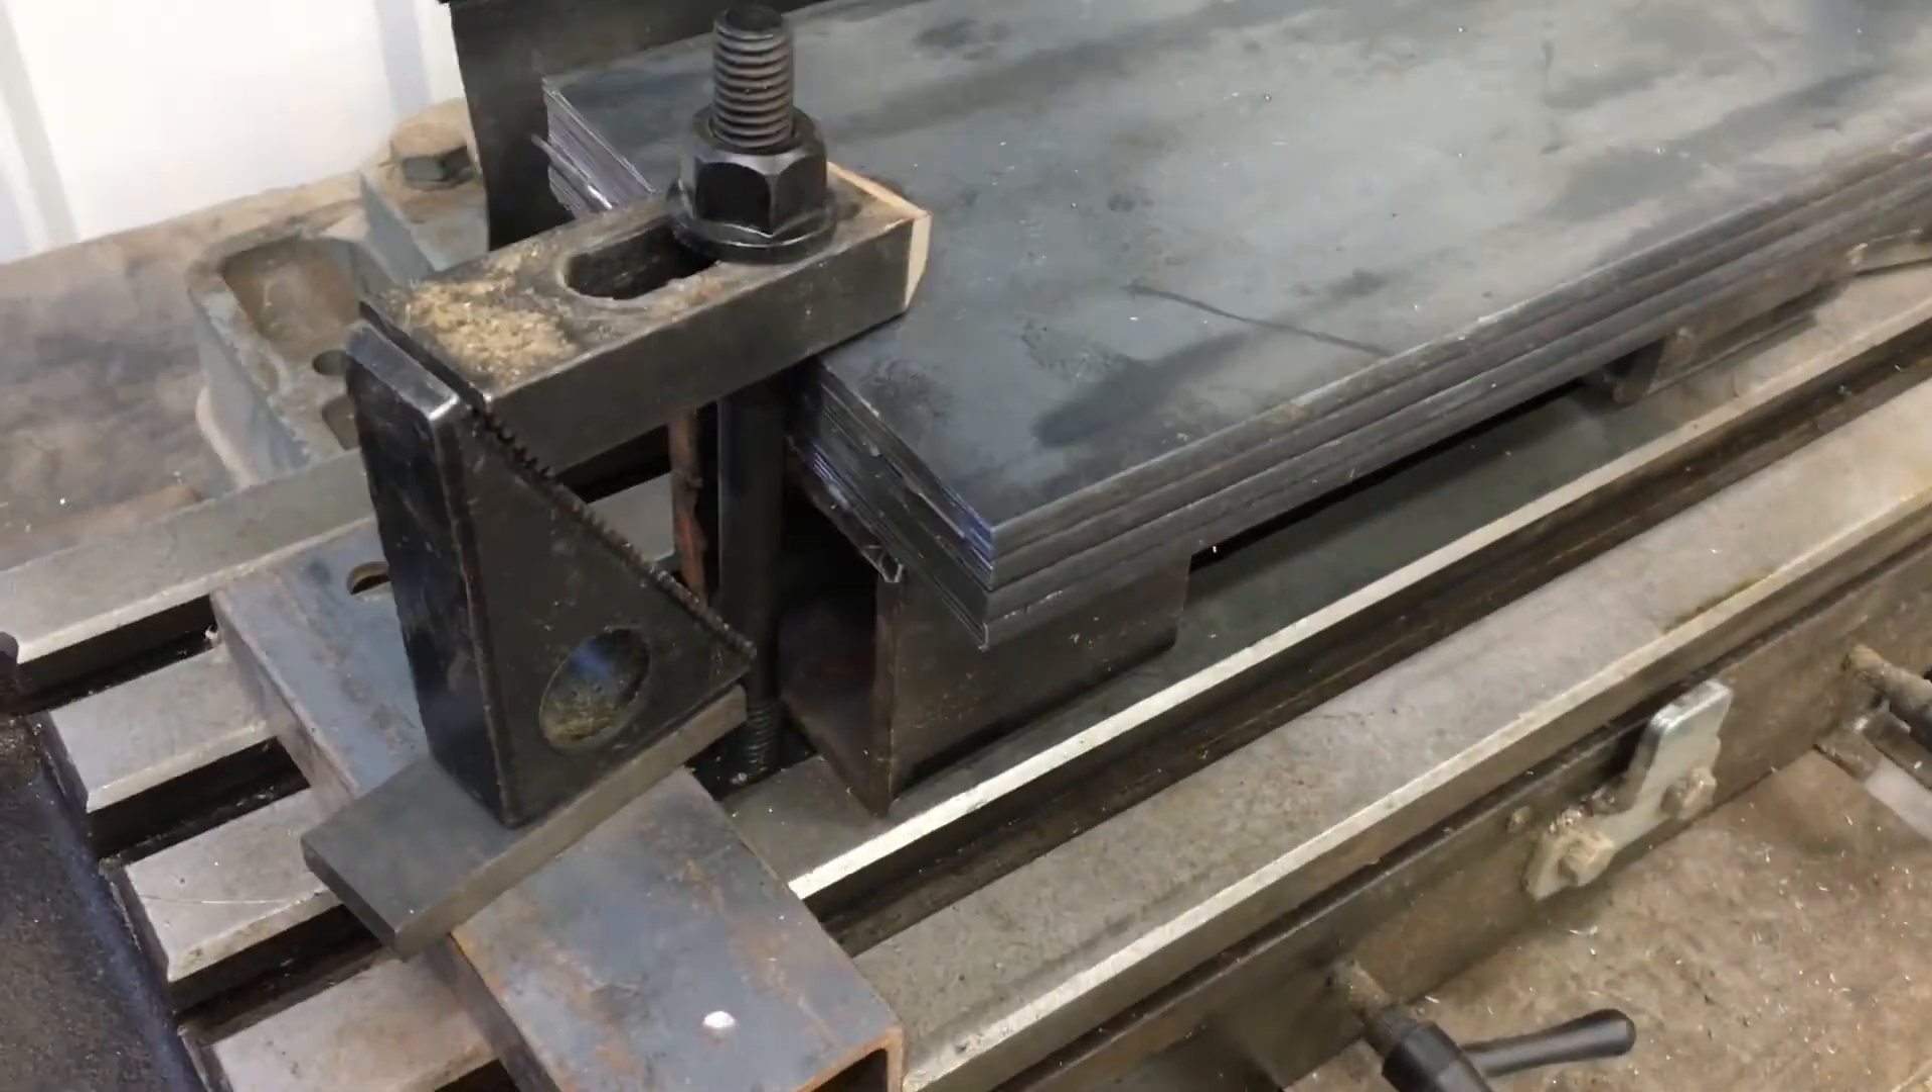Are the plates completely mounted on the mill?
Yes.